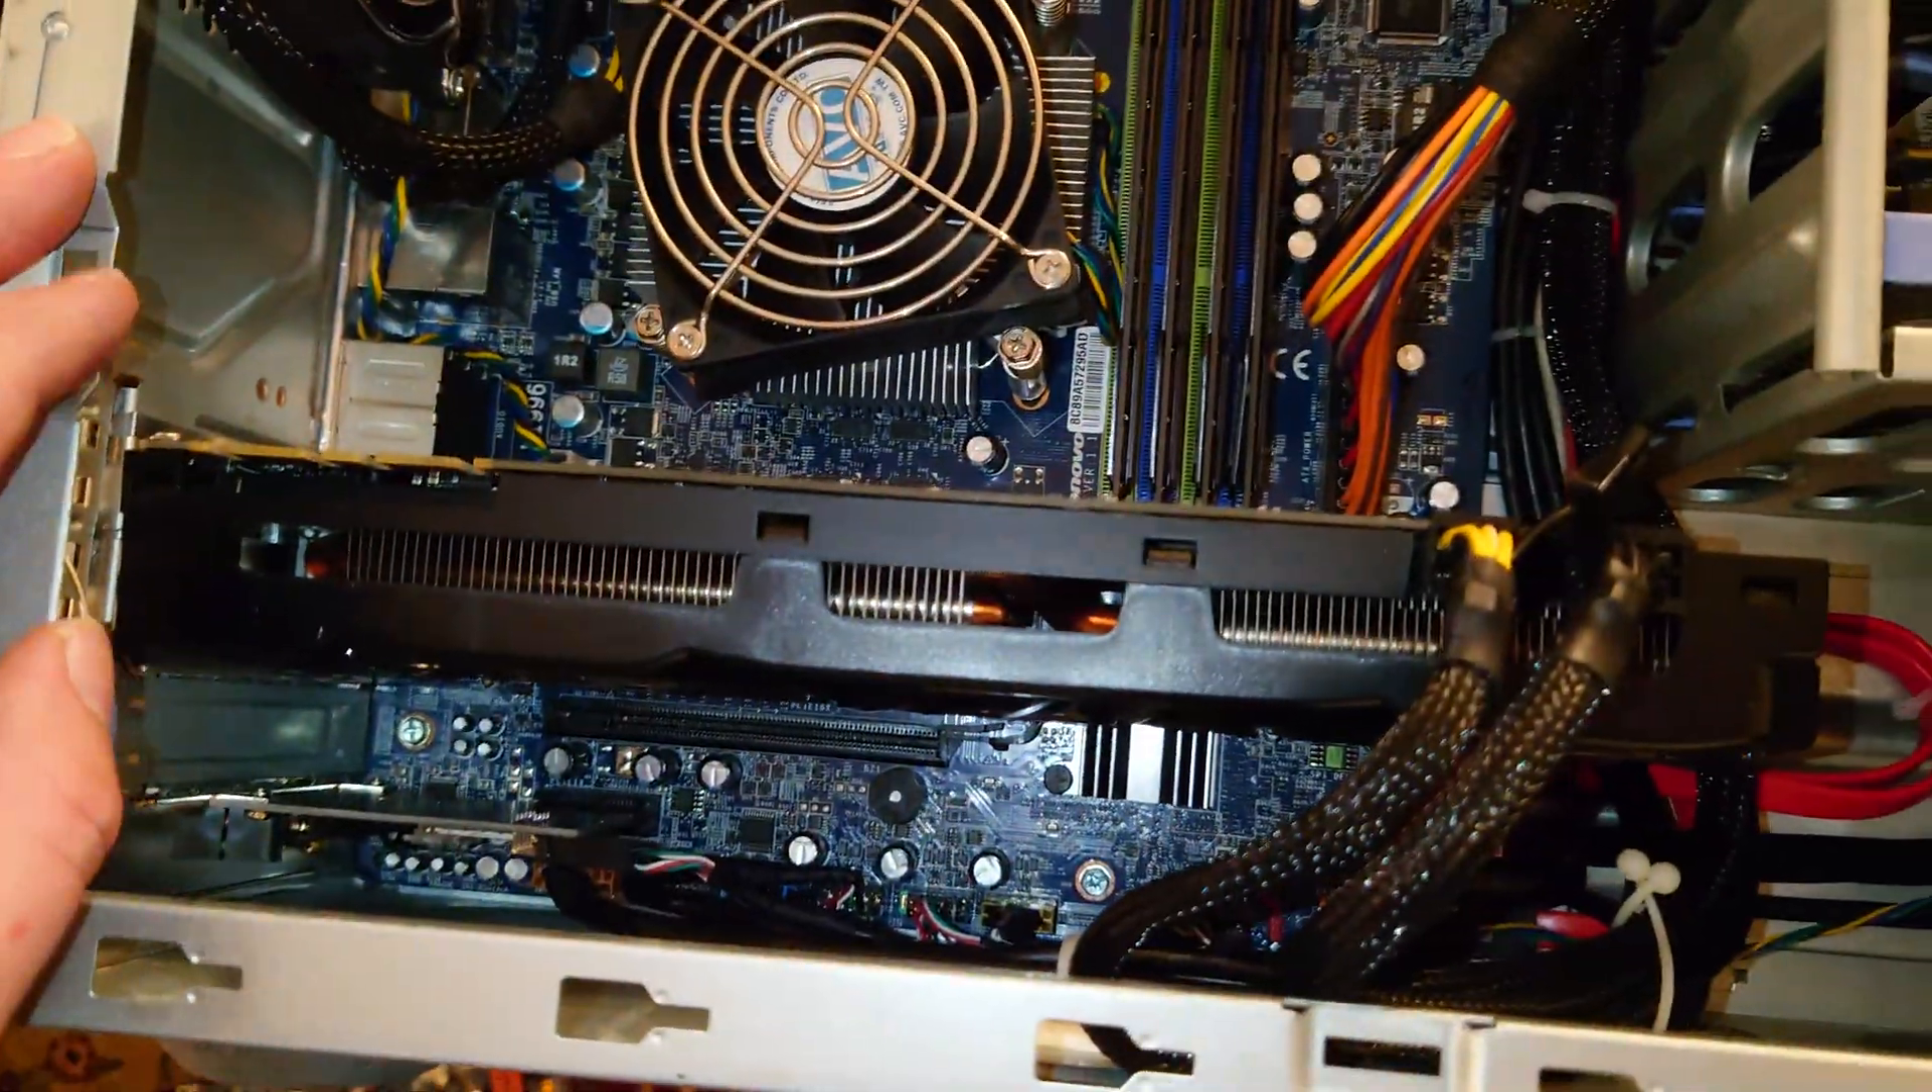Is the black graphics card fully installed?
Yes.